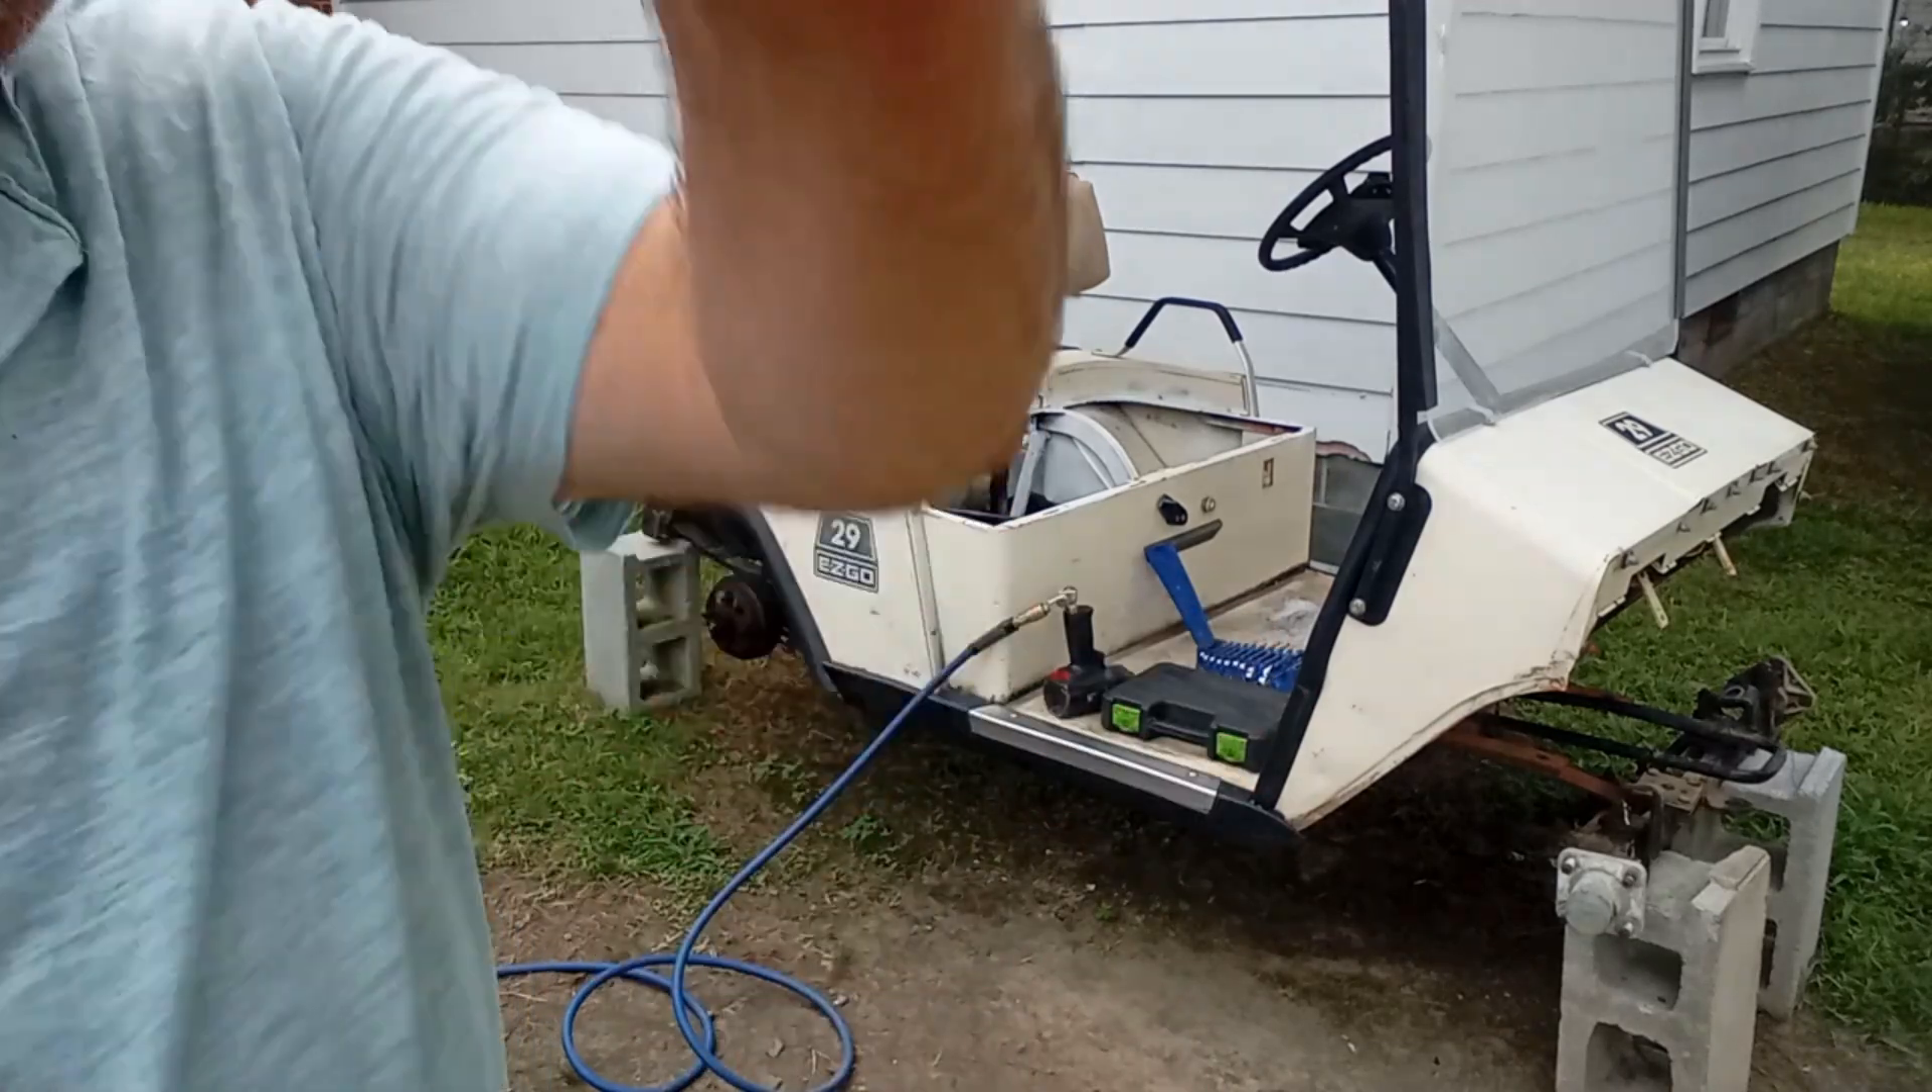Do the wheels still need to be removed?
No.